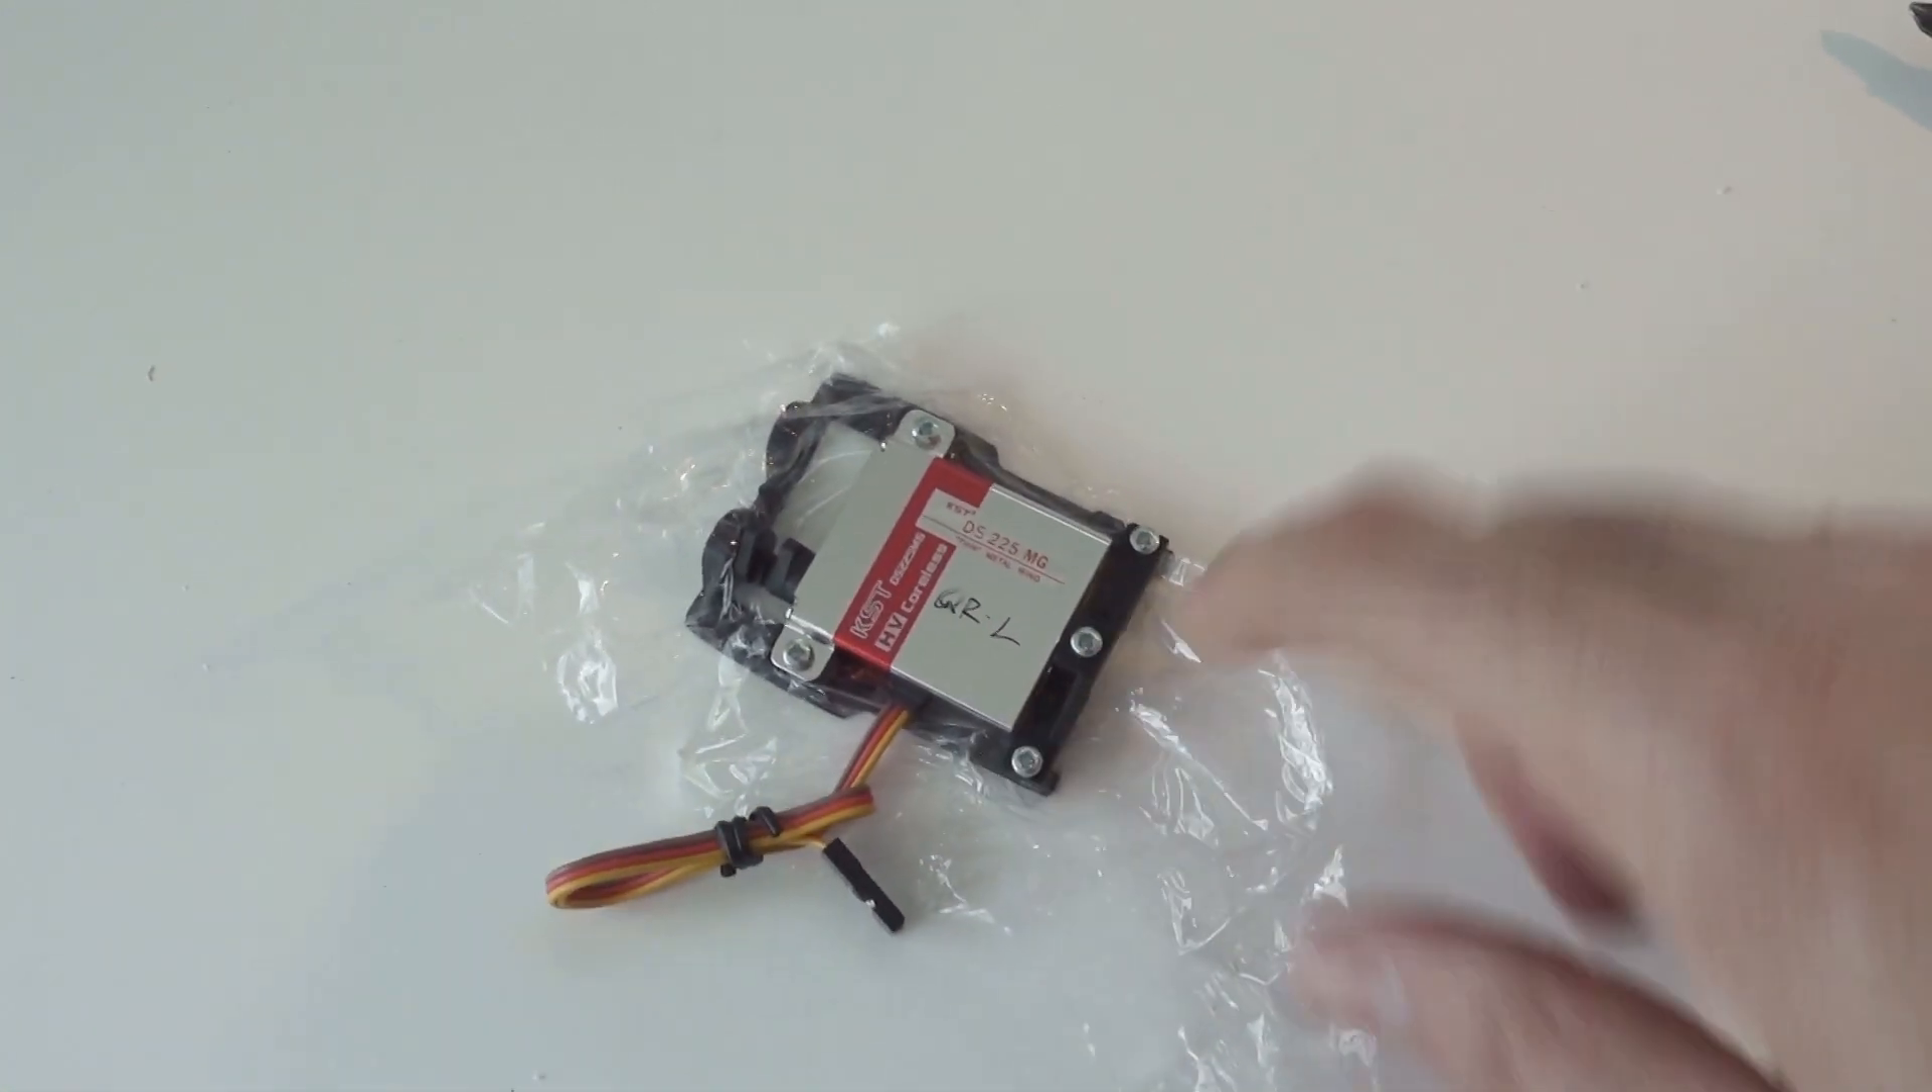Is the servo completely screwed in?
Yes.